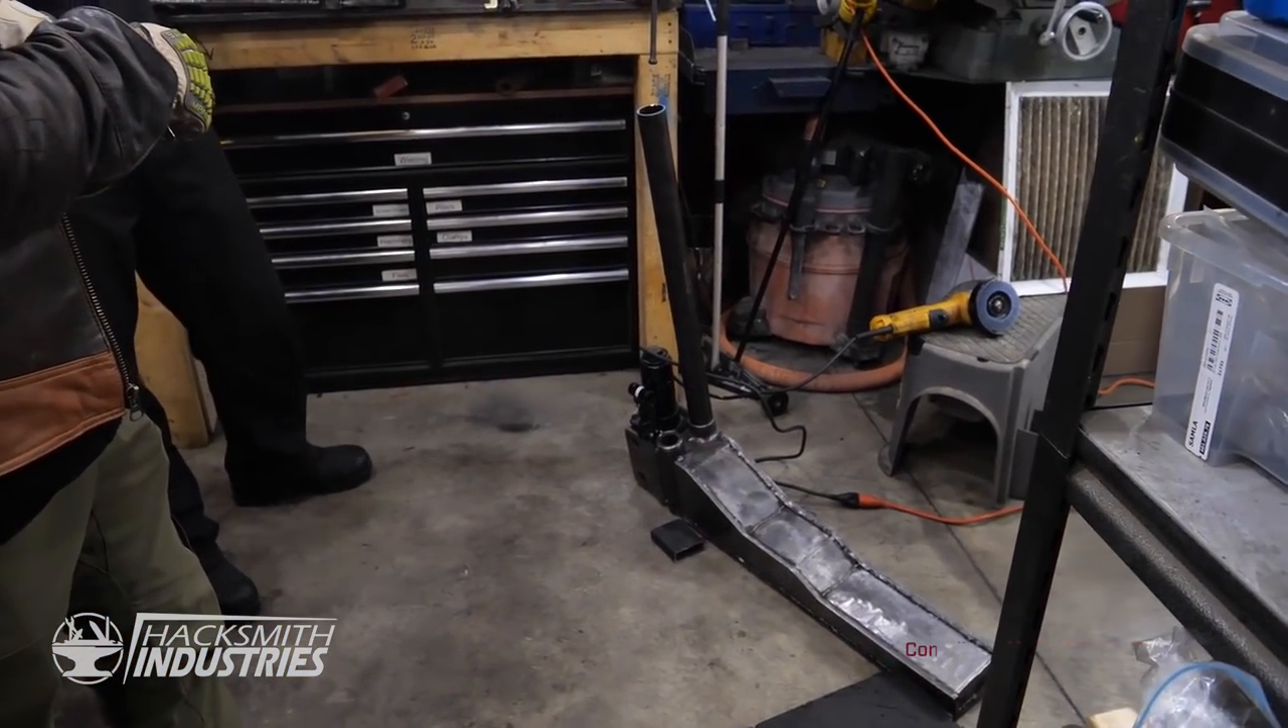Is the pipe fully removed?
No.